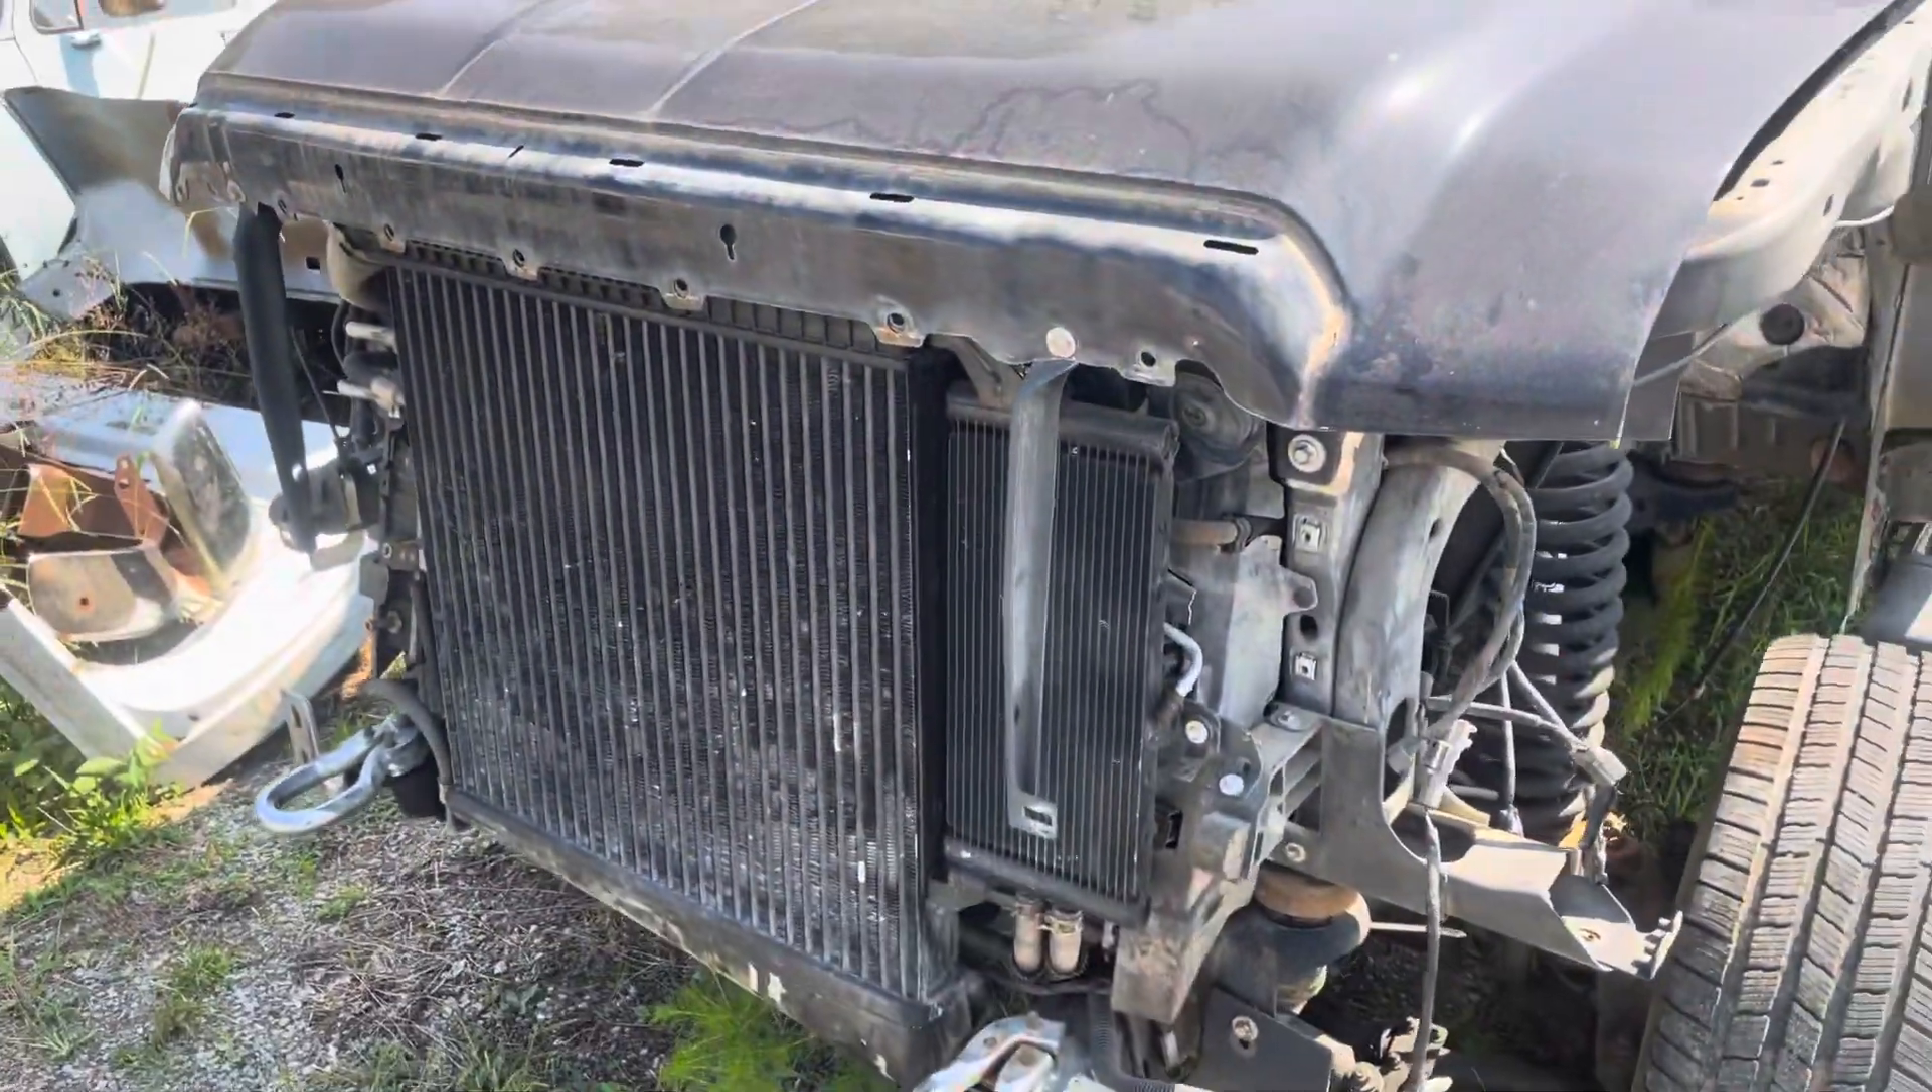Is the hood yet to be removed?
Yes.